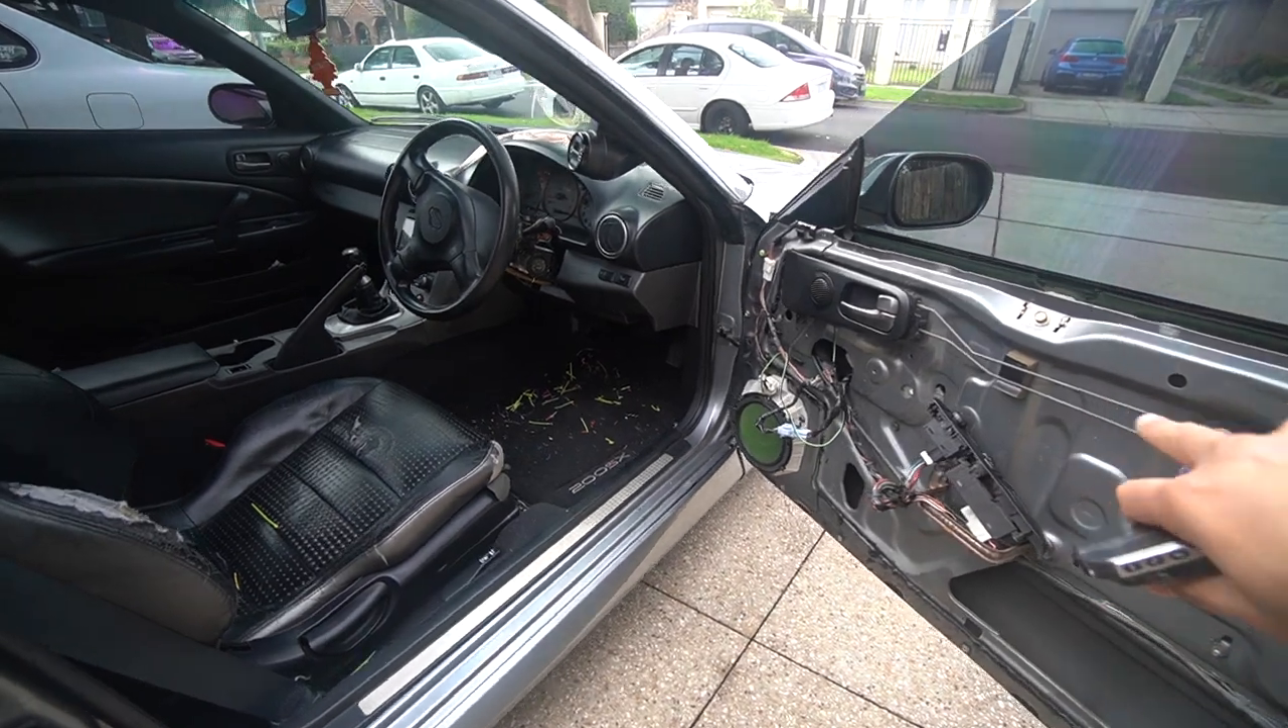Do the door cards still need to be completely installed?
Yes.